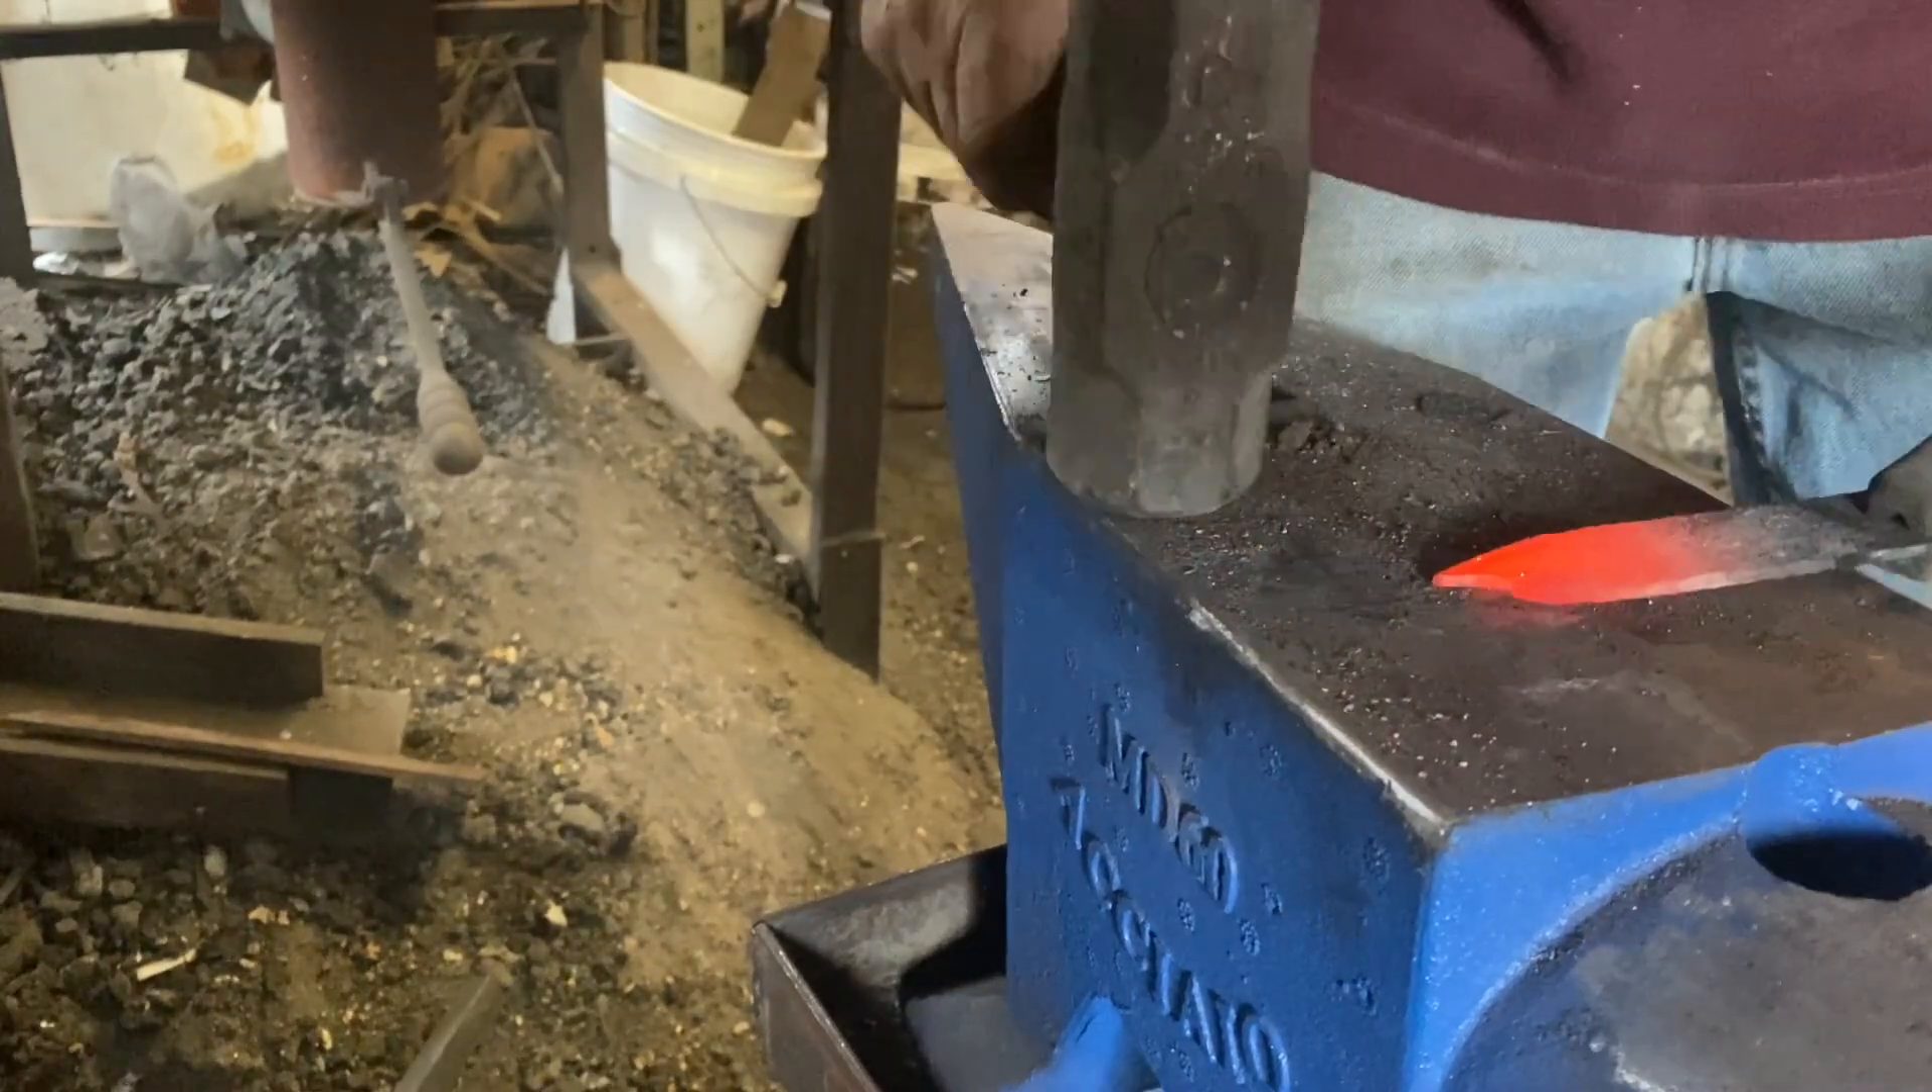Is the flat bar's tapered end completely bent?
No.